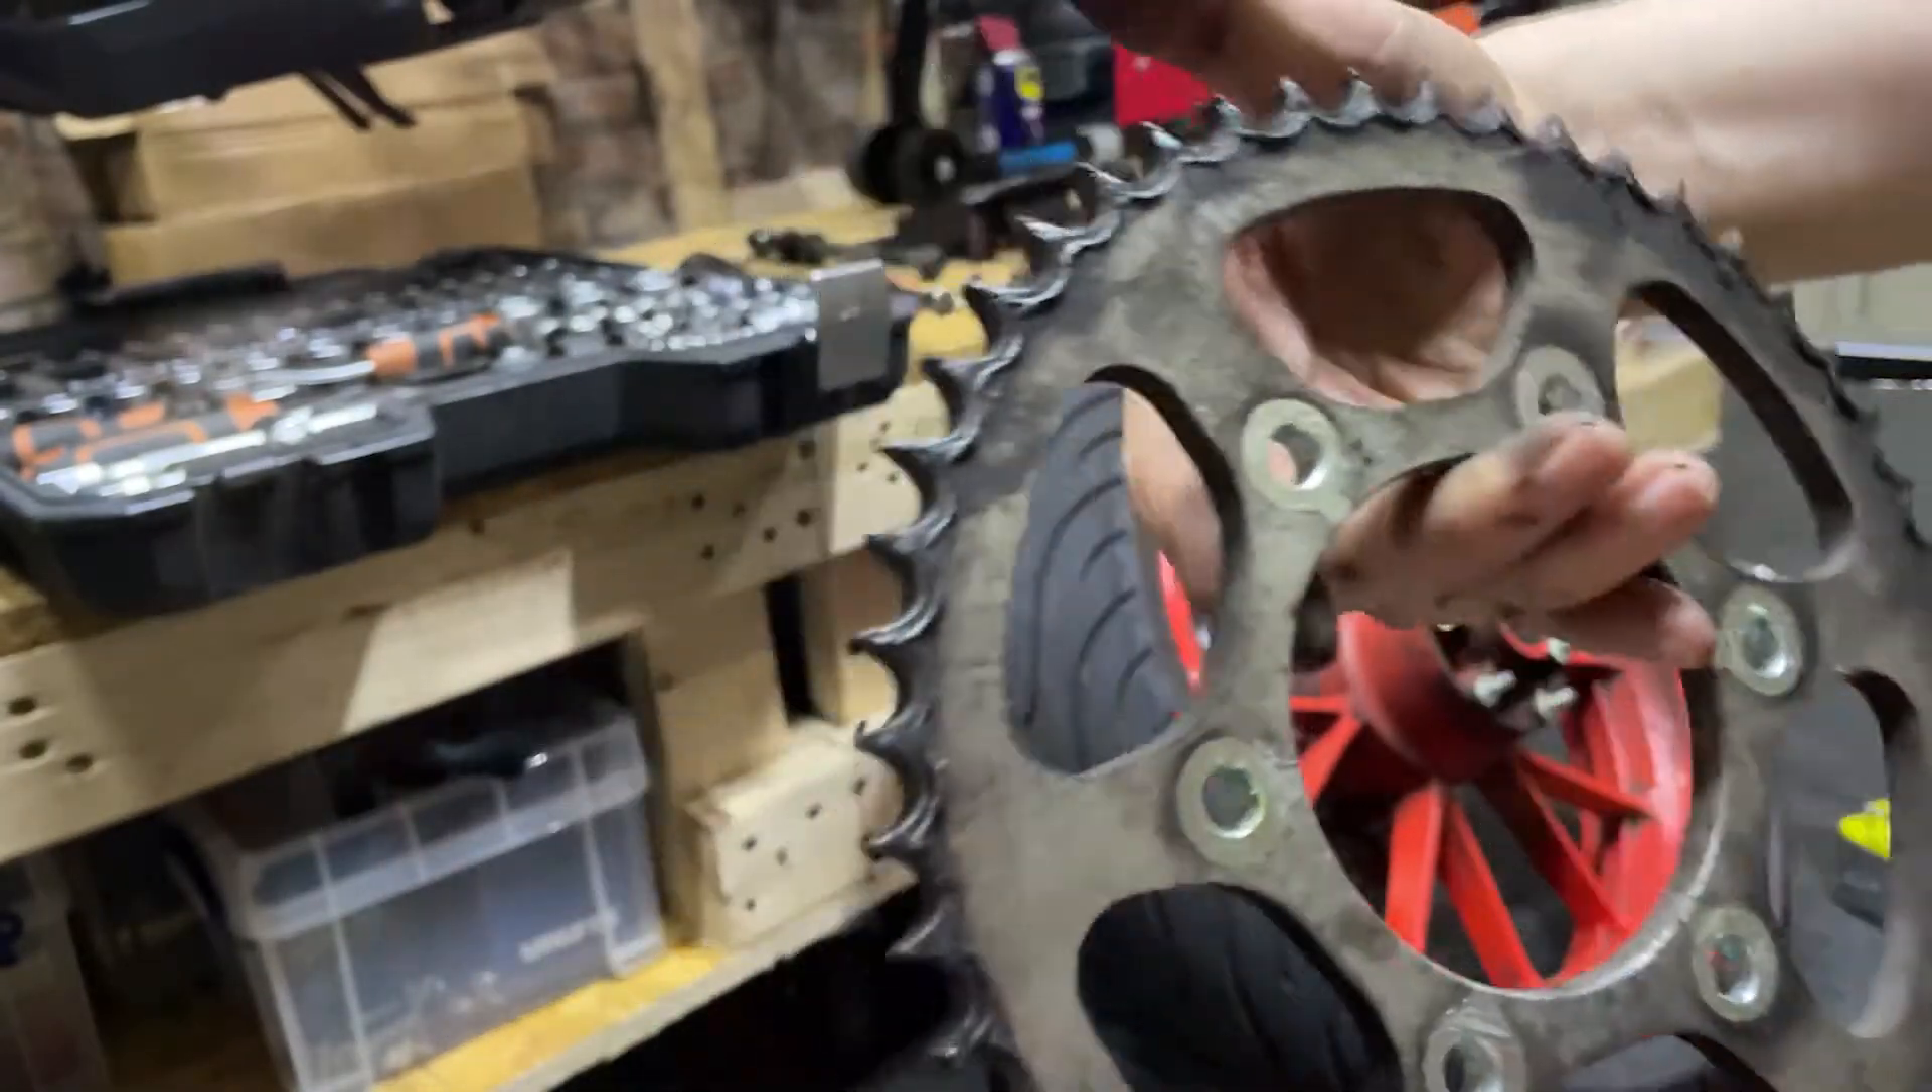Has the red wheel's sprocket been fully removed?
Yes.